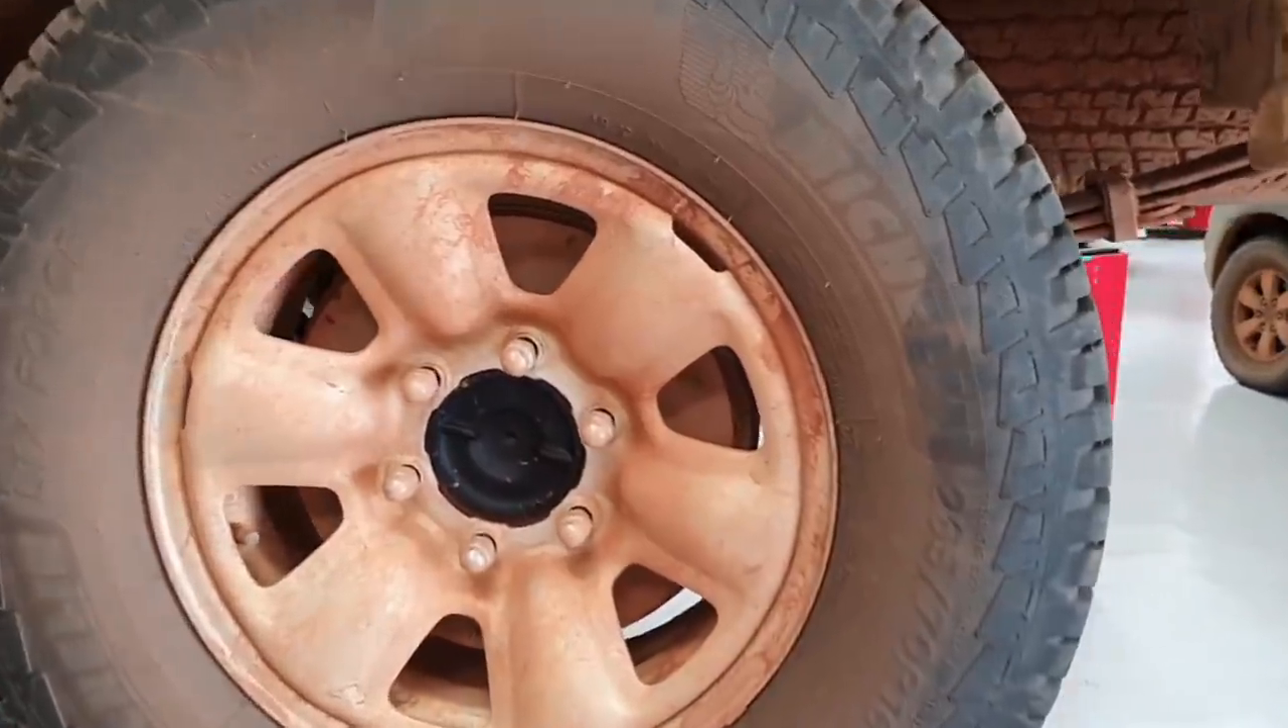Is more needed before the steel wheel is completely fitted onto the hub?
No.